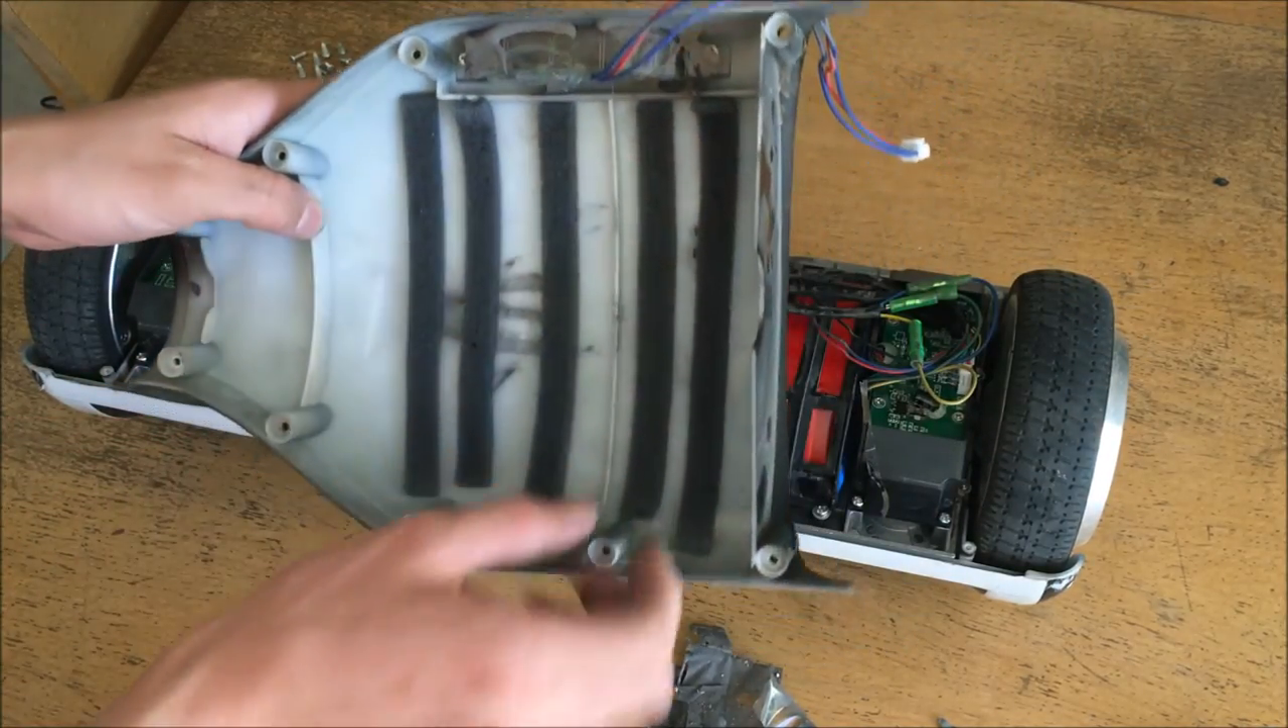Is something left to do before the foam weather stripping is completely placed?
No.